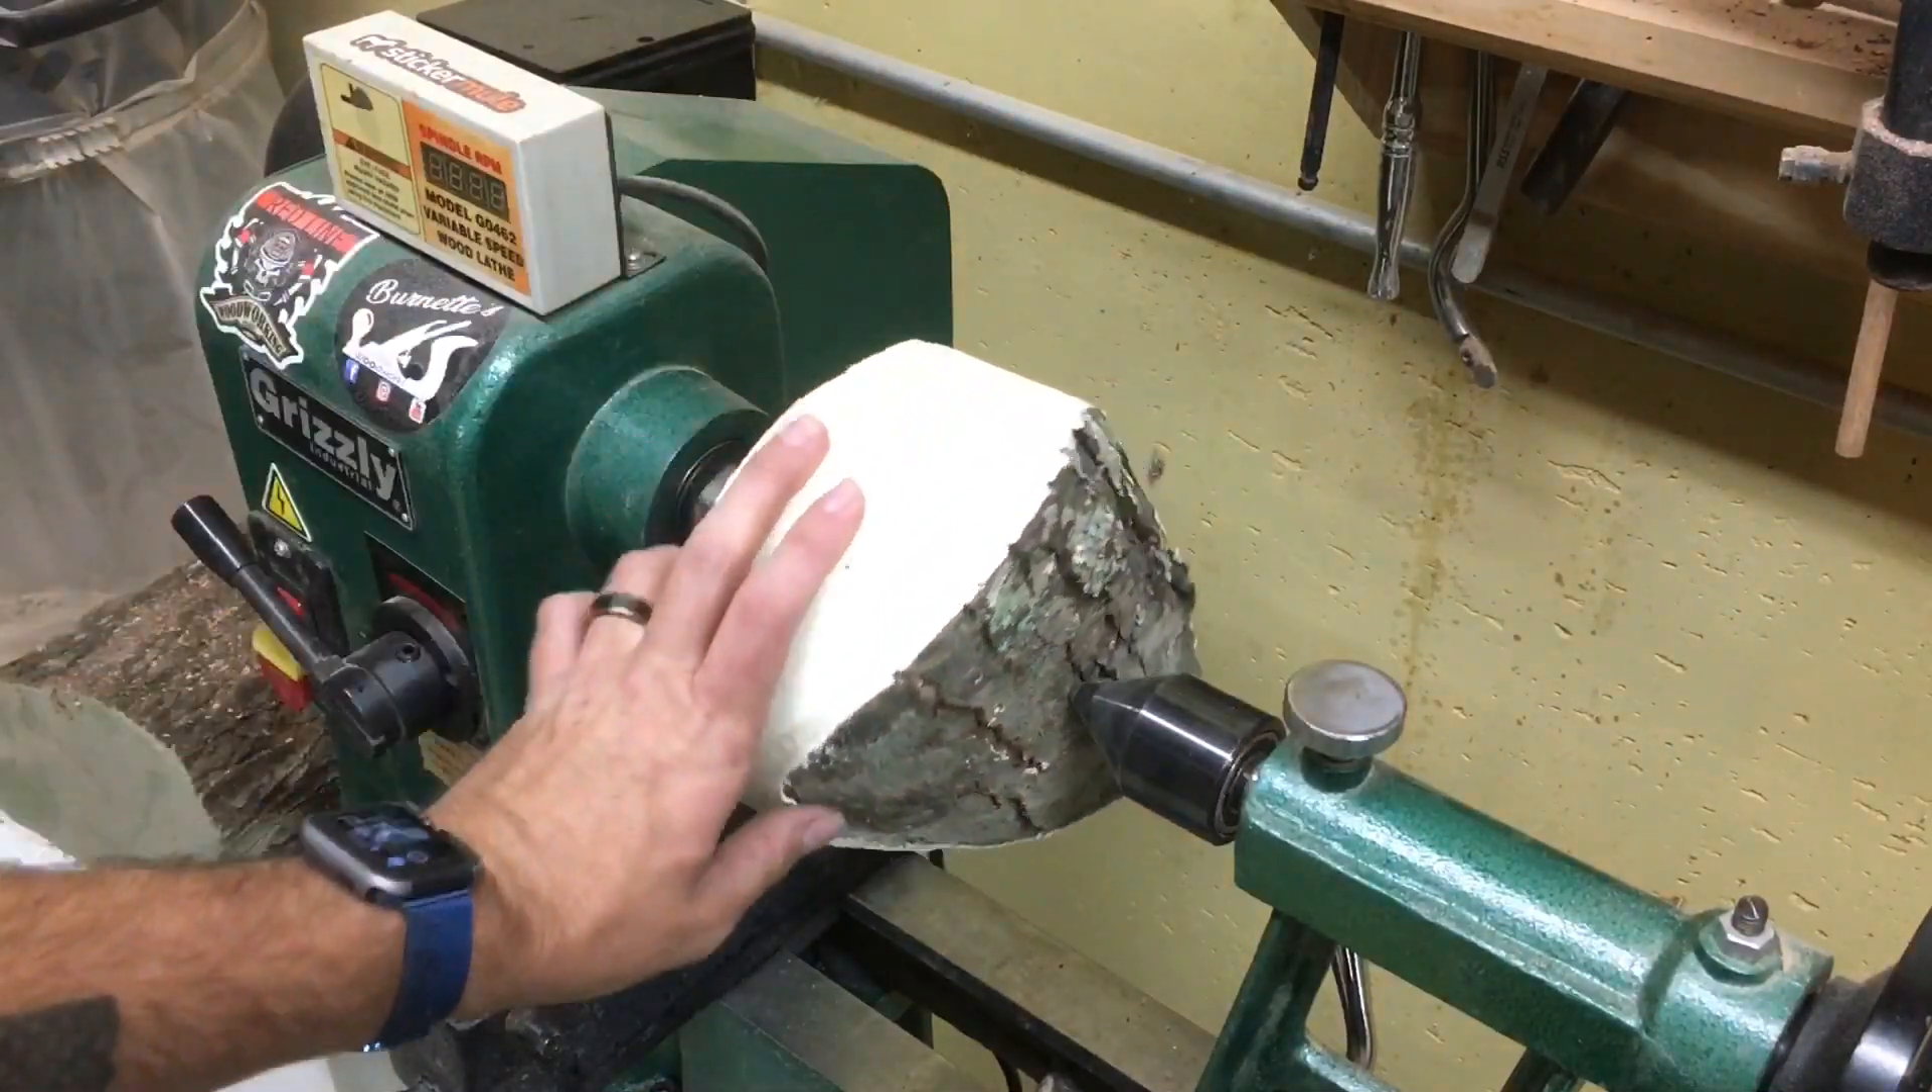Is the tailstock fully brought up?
Yes.